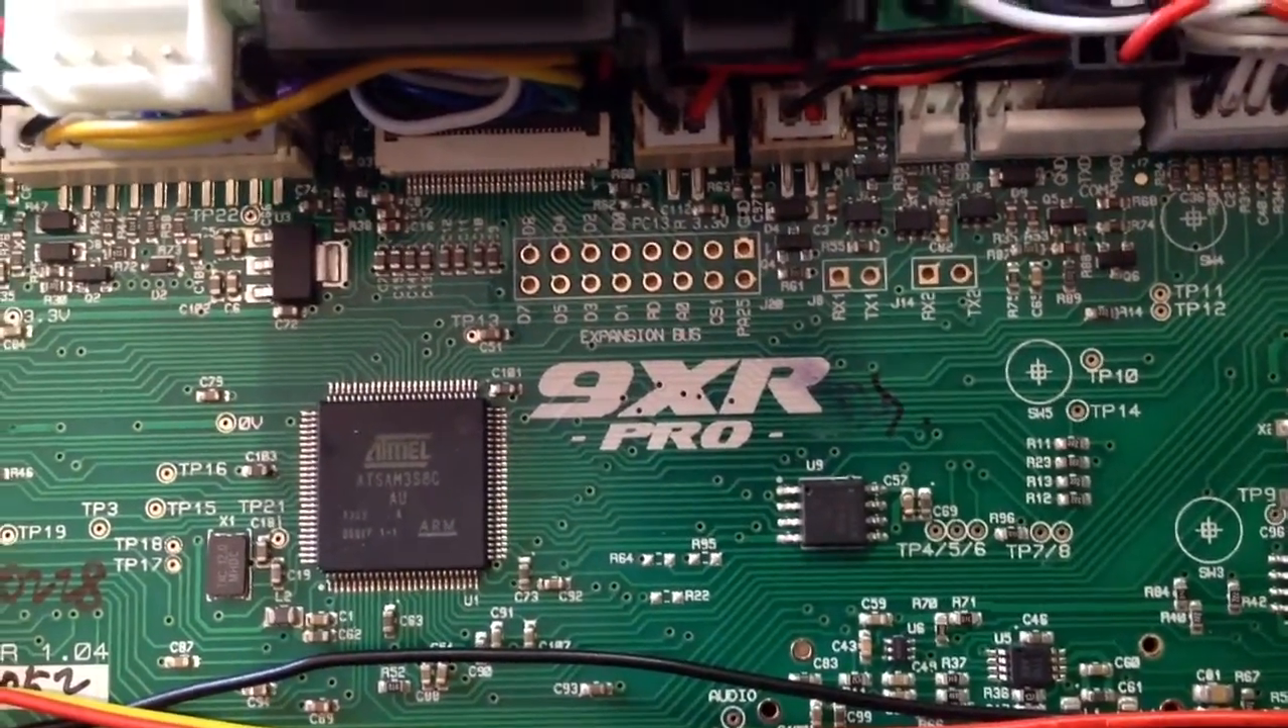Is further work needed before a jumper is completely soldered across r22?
Yes.